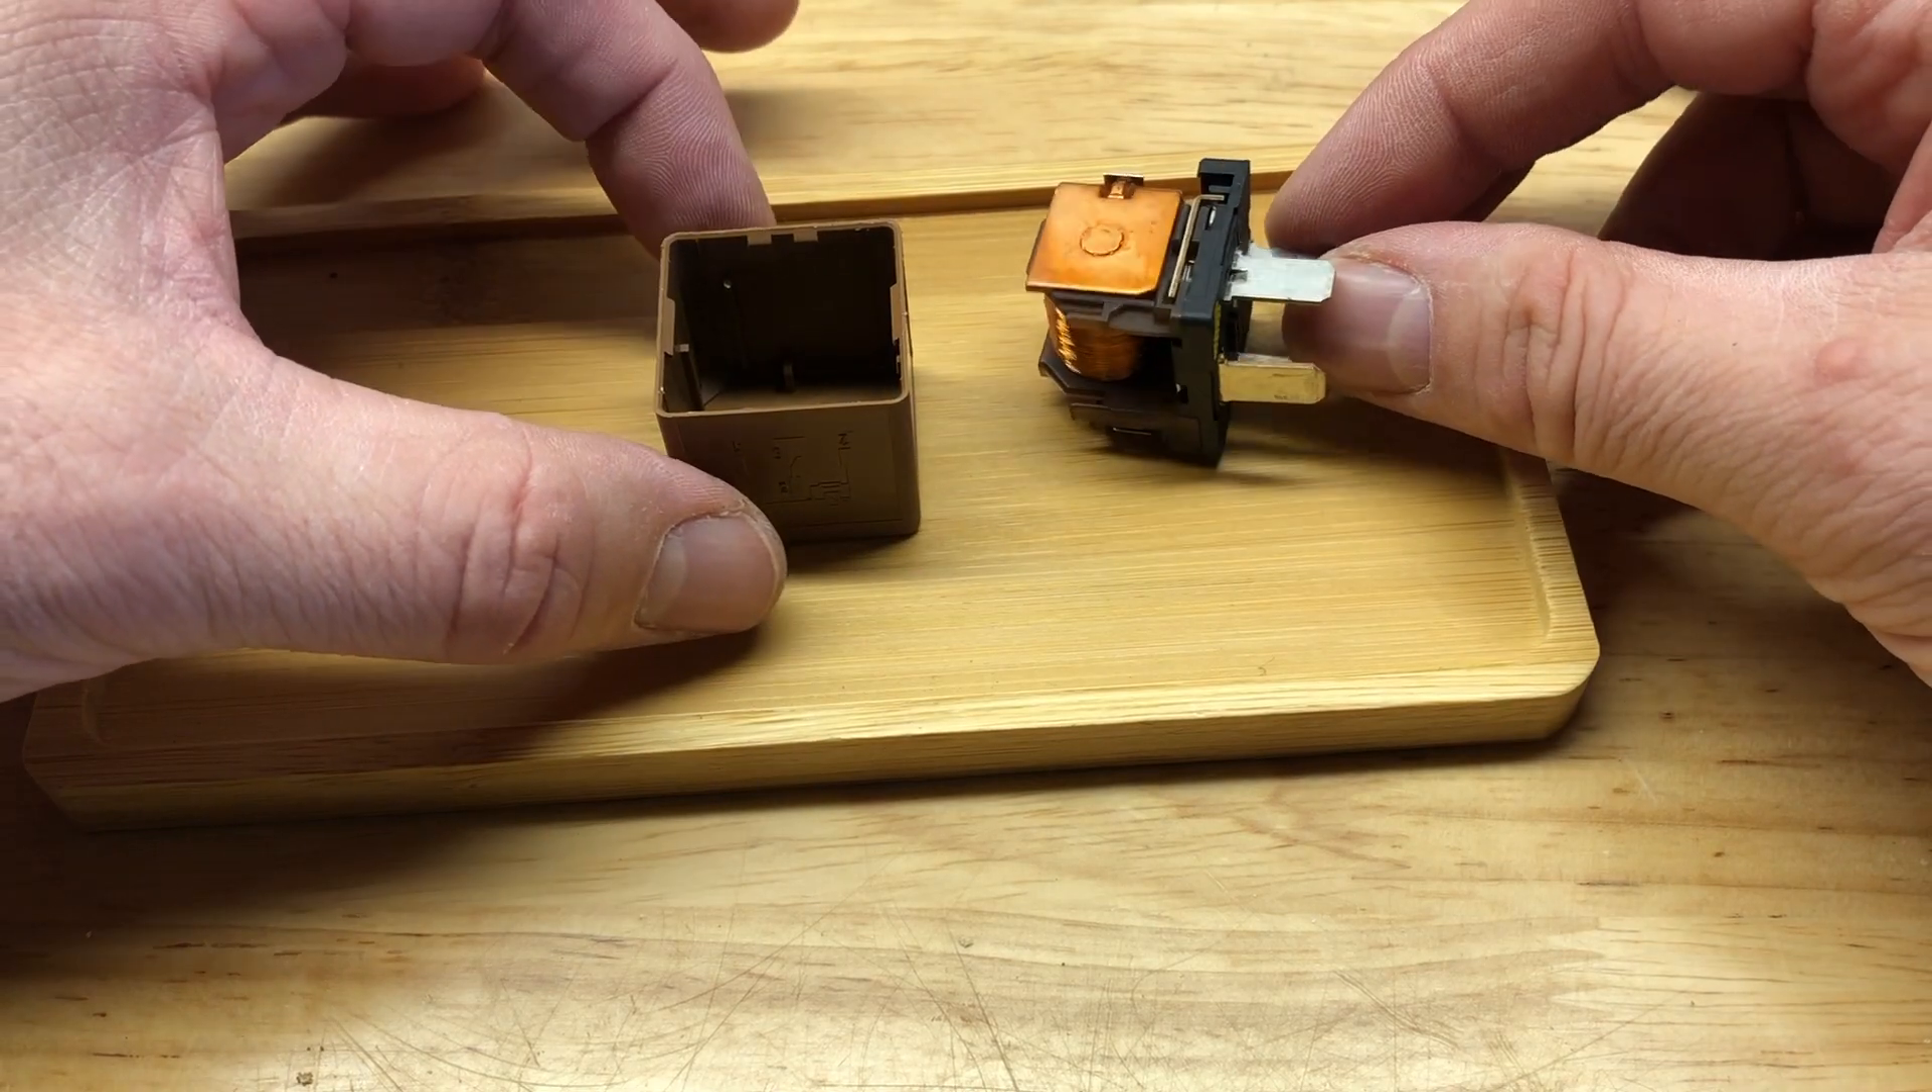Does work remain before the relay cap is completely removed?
No.